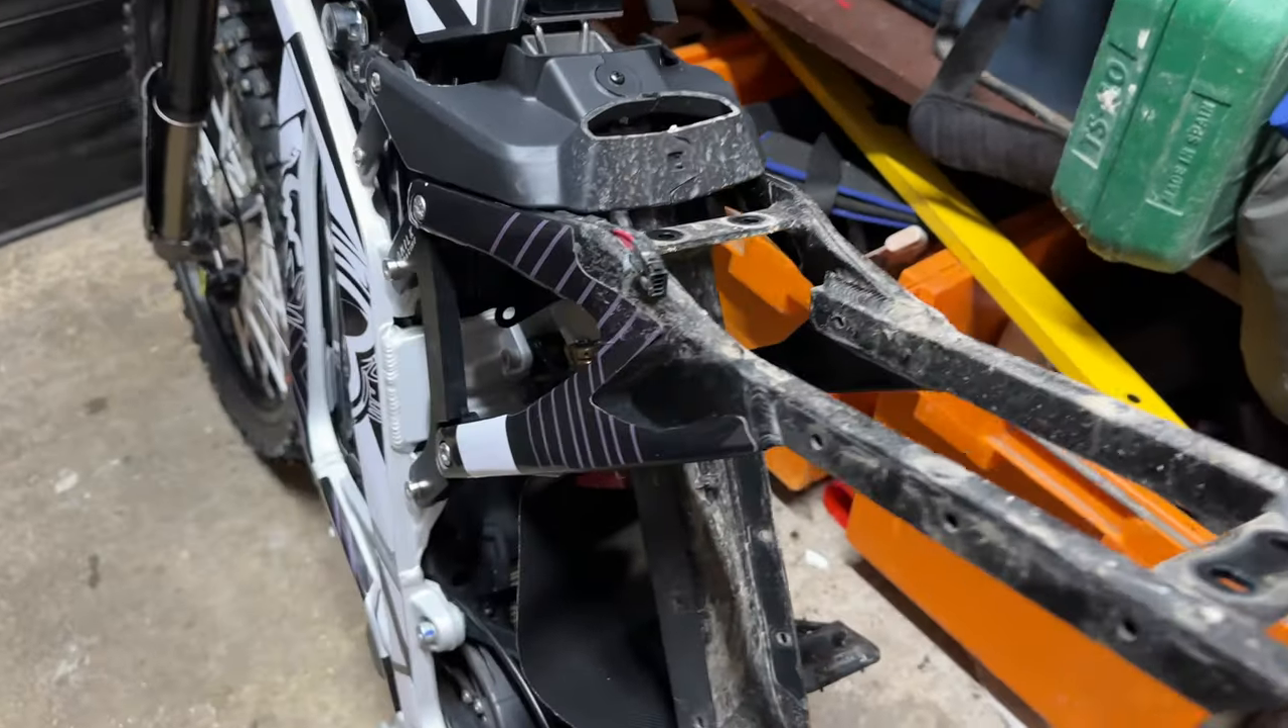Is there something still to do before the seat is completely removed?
No.